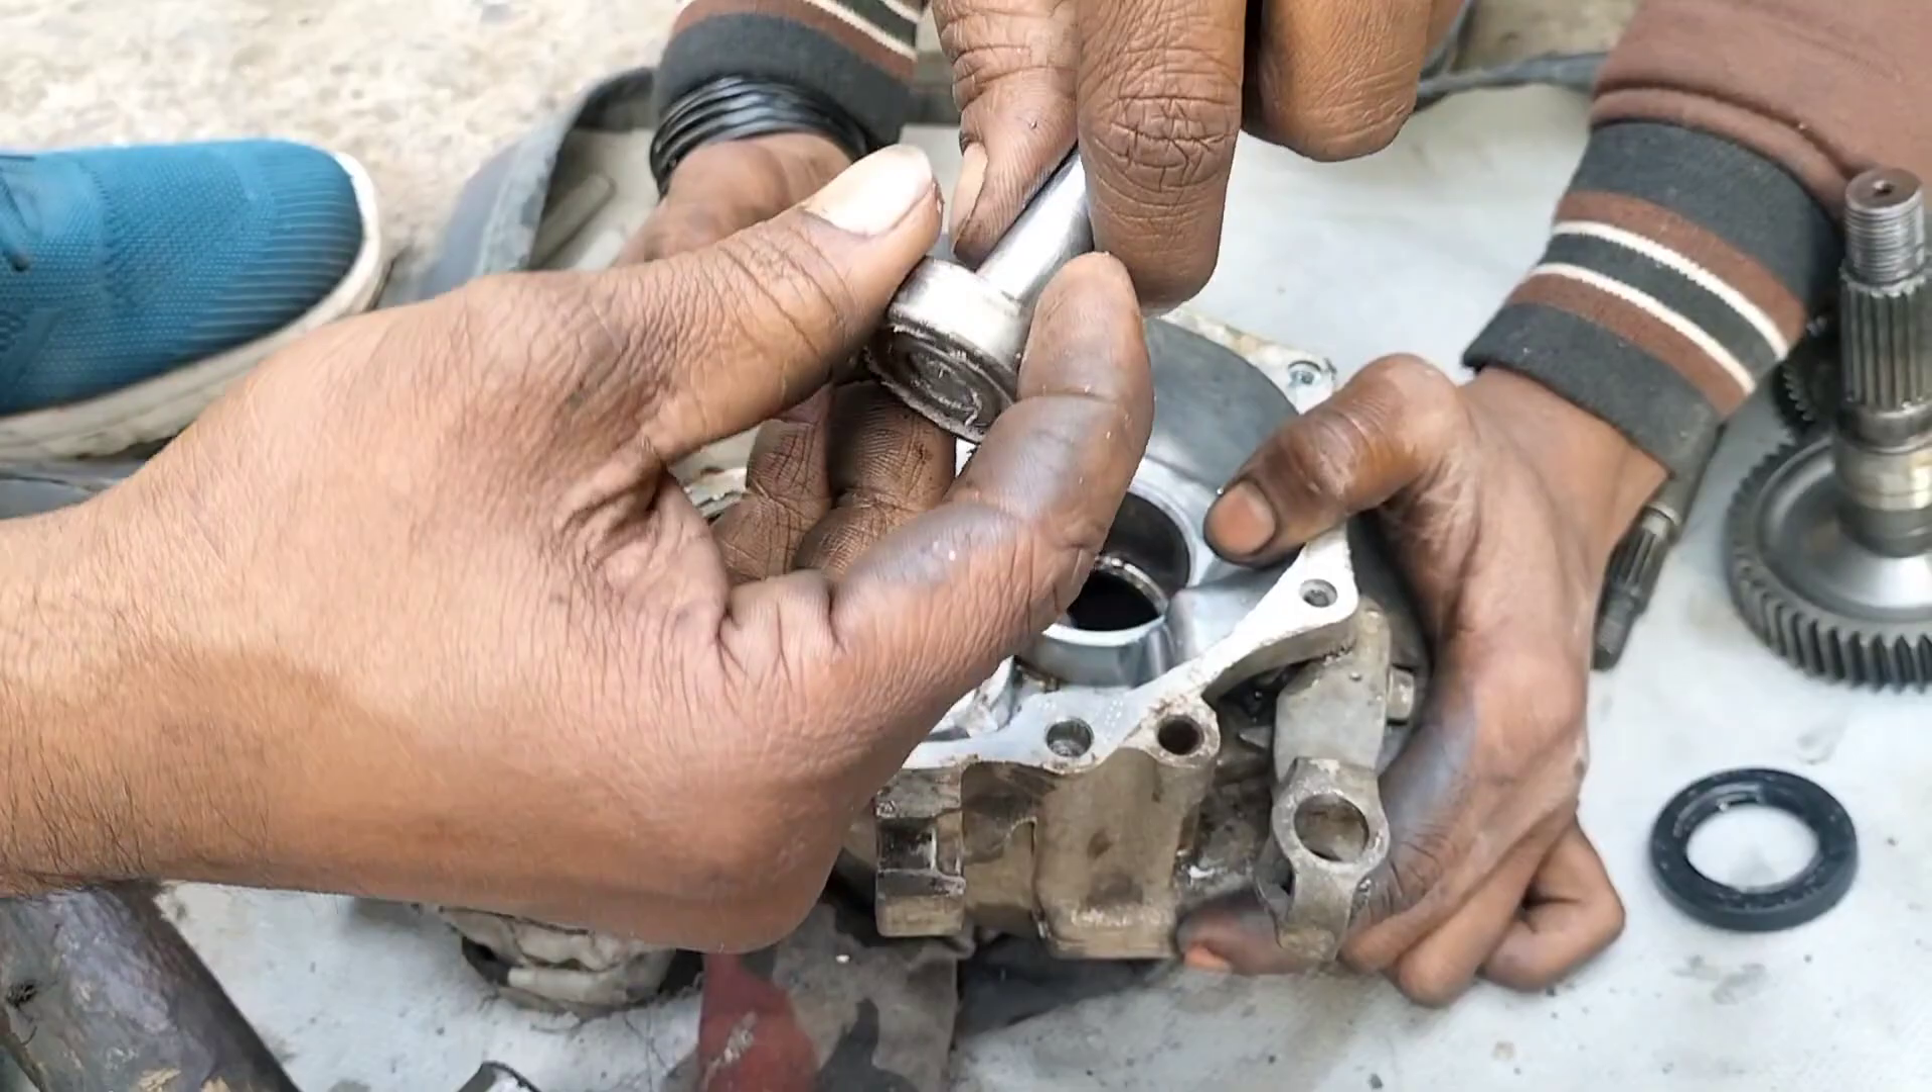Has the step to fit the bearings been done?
No.